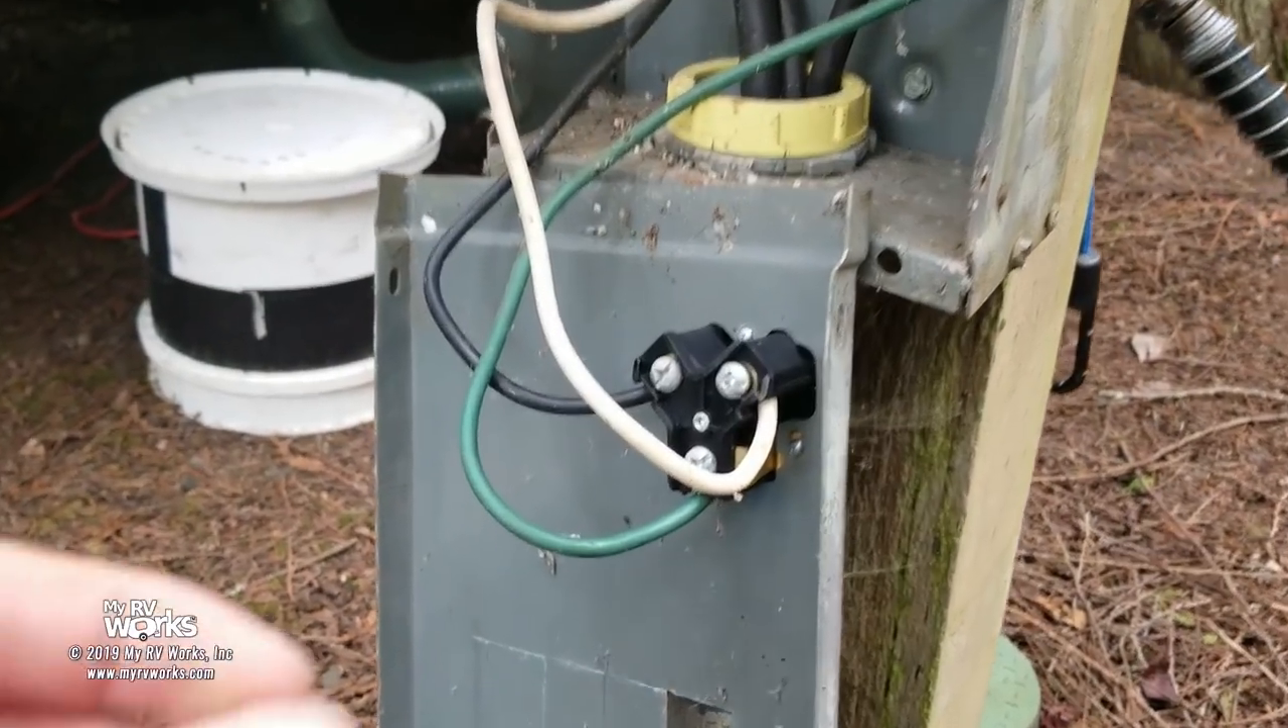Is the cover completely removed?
Yes.